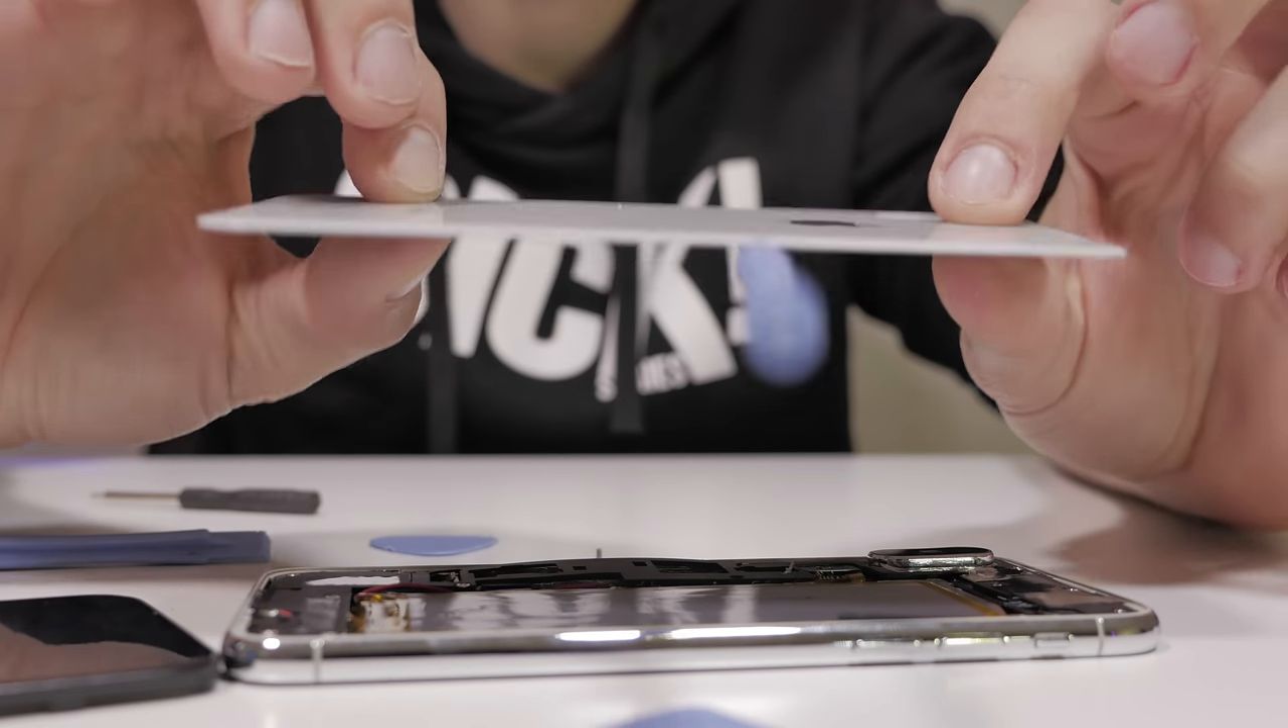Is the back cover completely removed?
Yes.